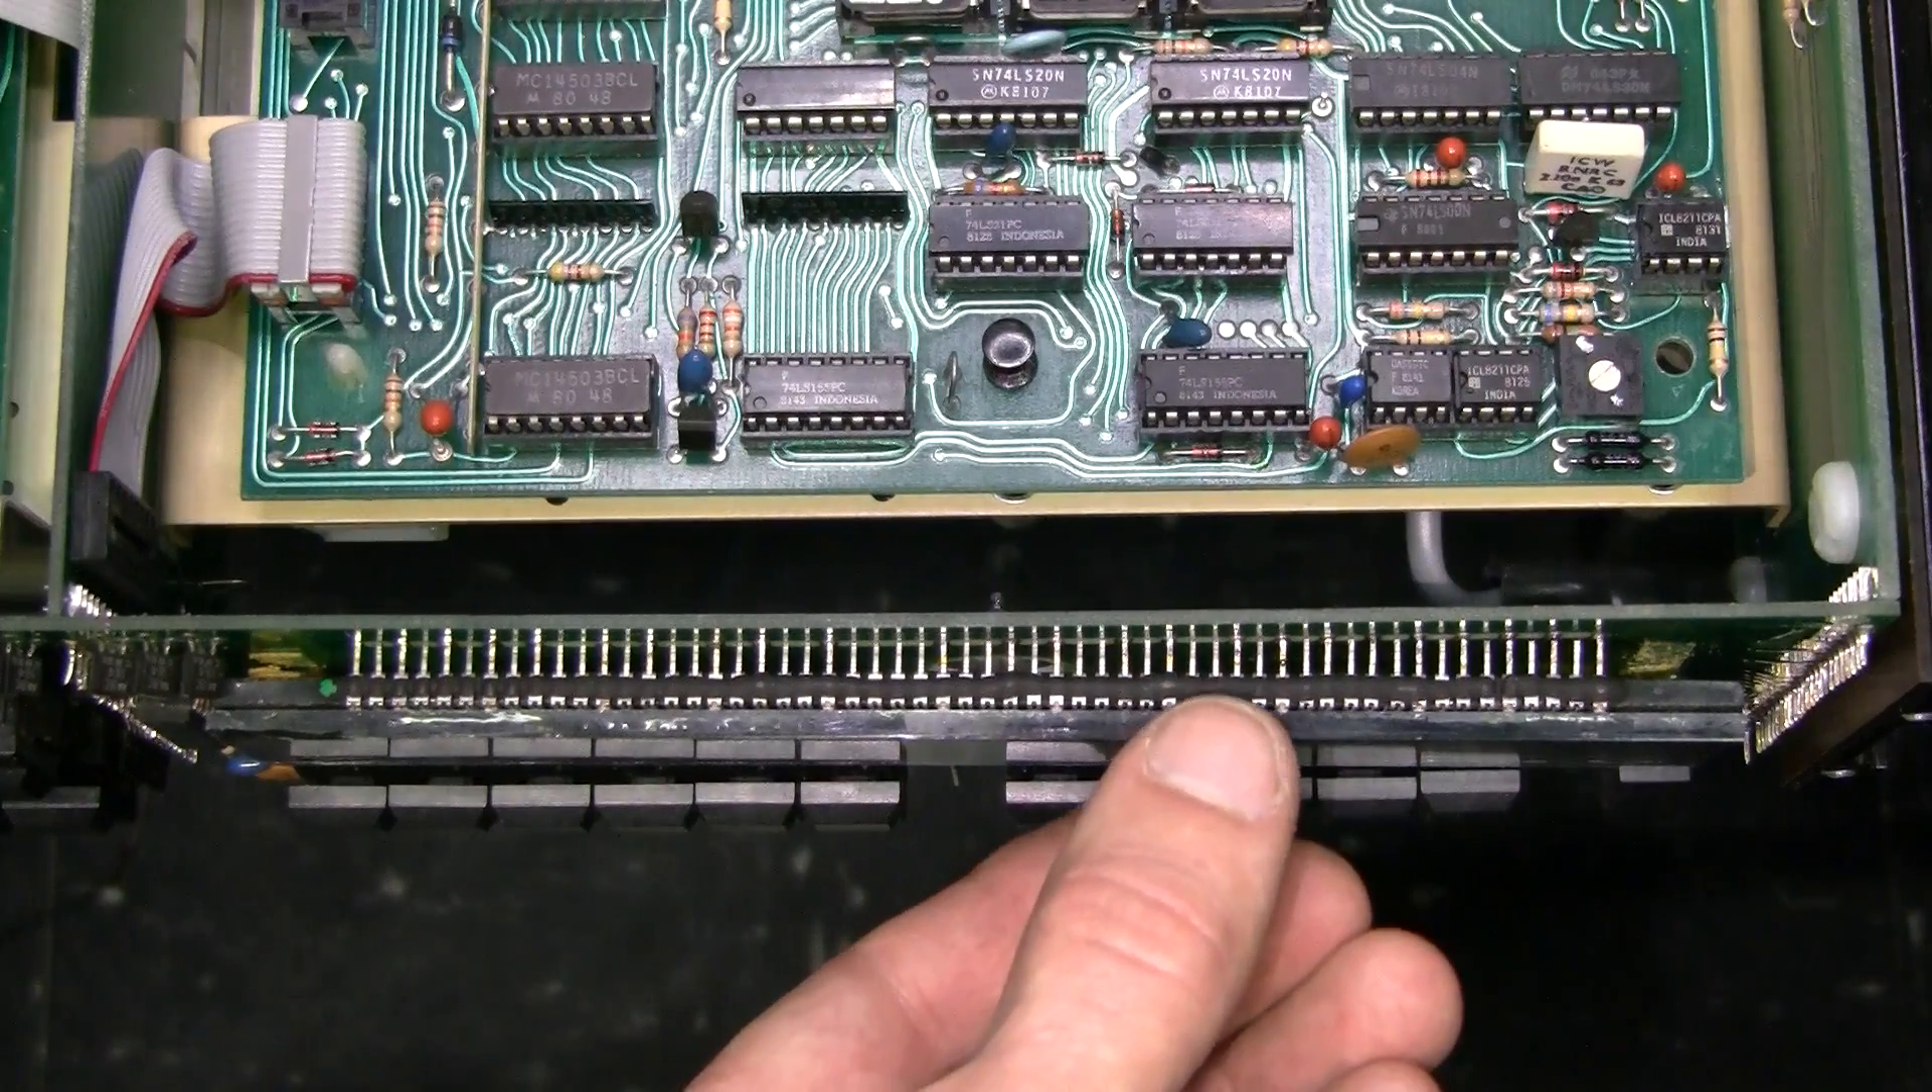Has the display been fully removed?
No.